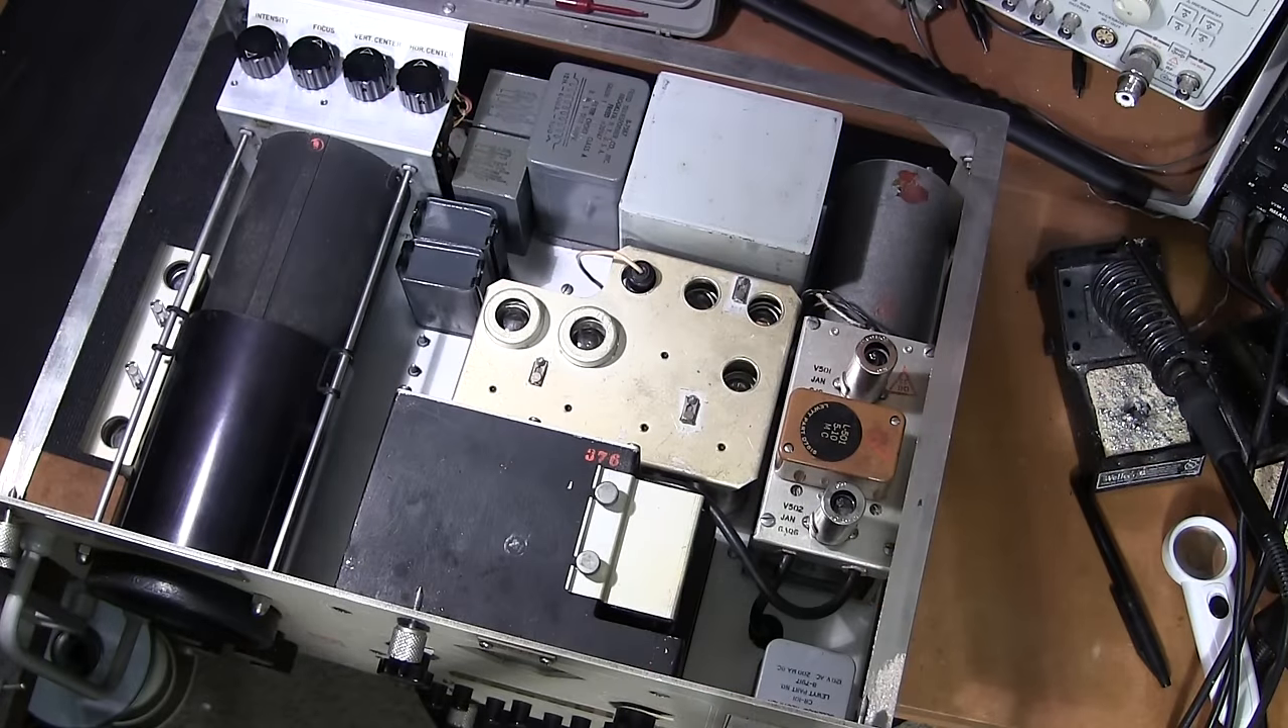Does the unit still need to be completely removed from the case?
No.